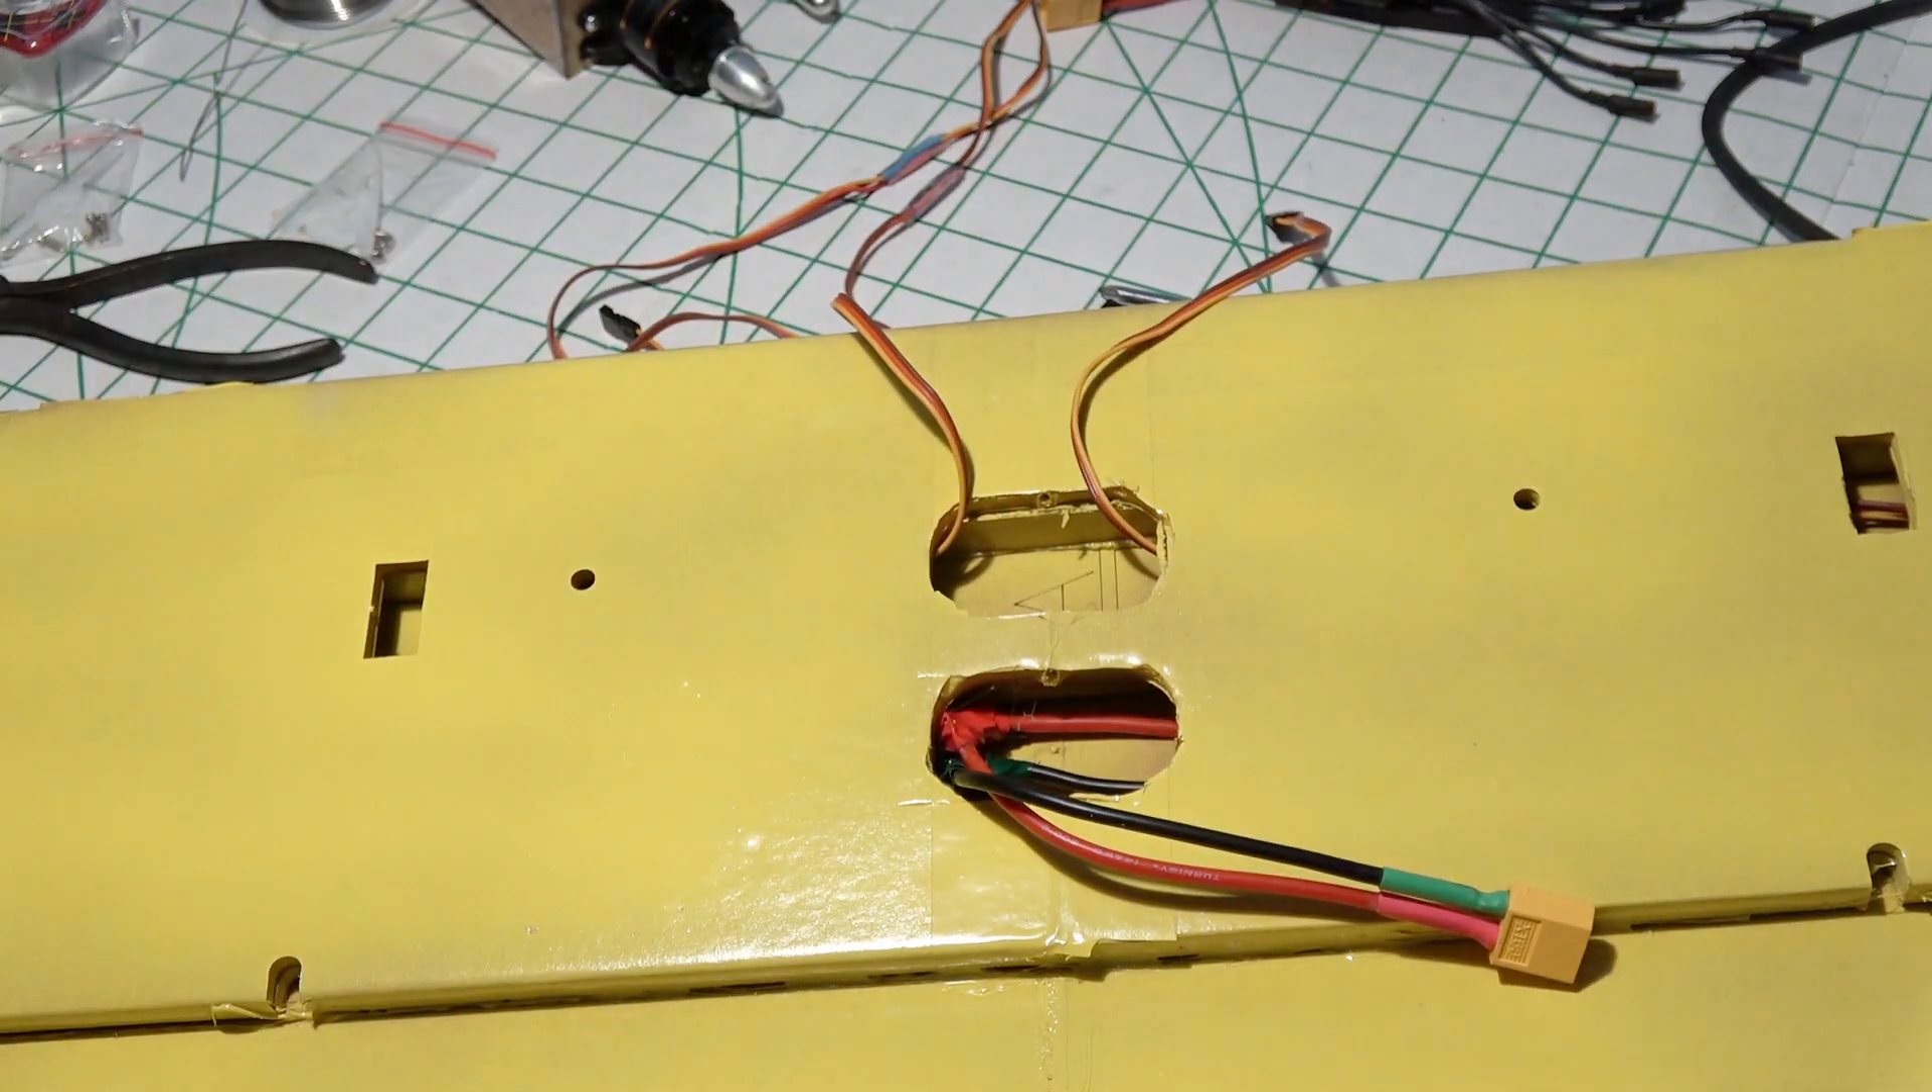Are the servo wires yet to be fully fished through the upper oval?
No.